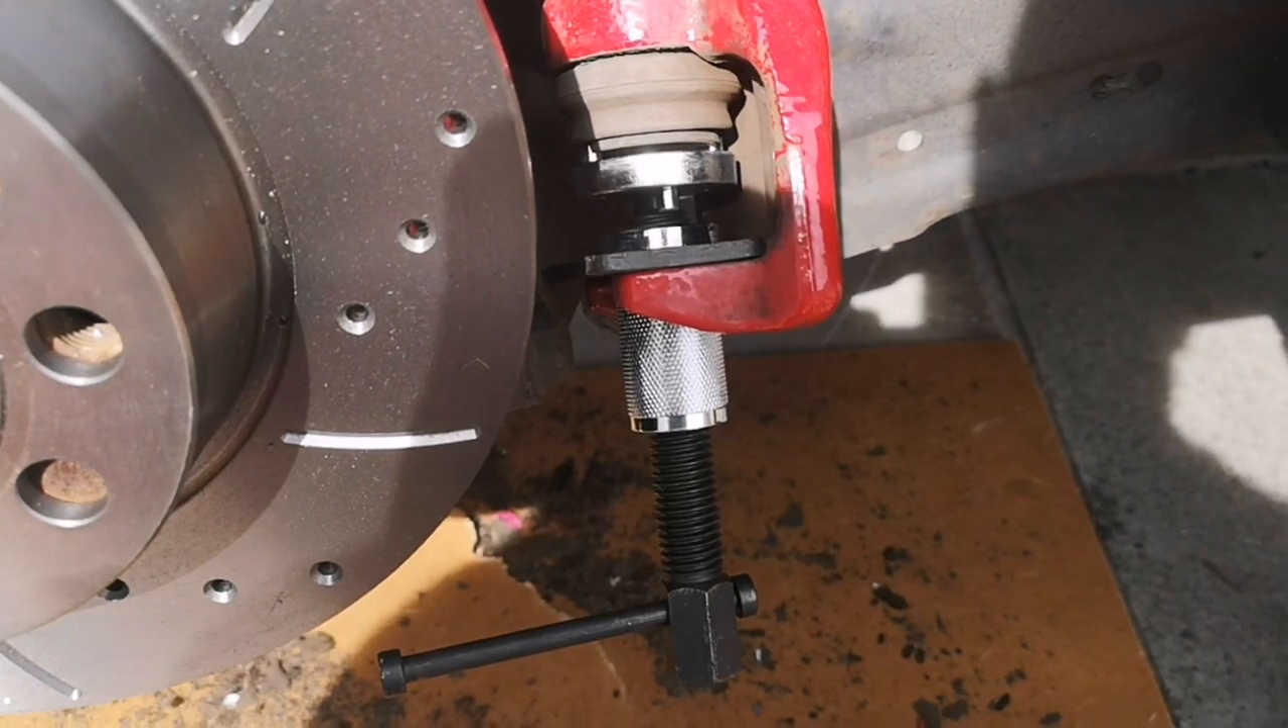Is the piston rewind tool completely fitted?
Yes.